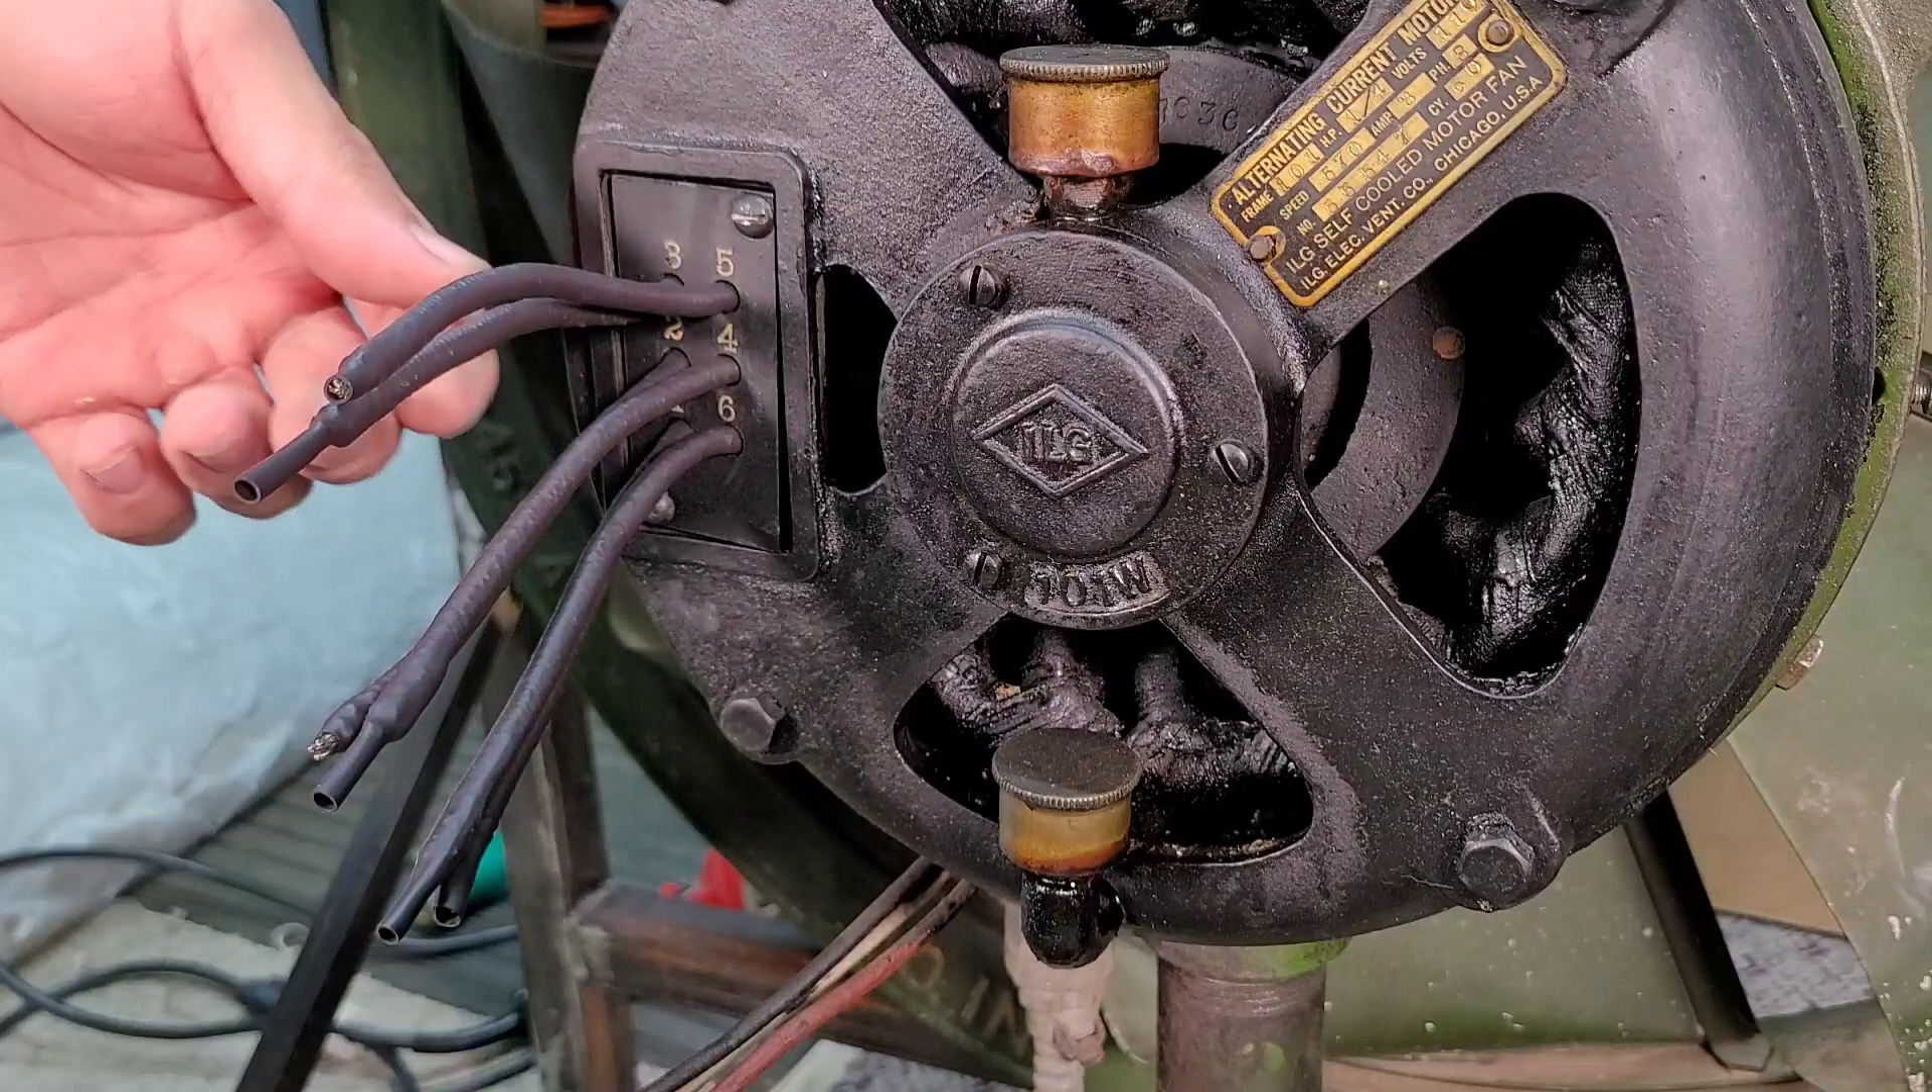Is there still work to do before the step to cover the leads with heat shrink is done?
No.